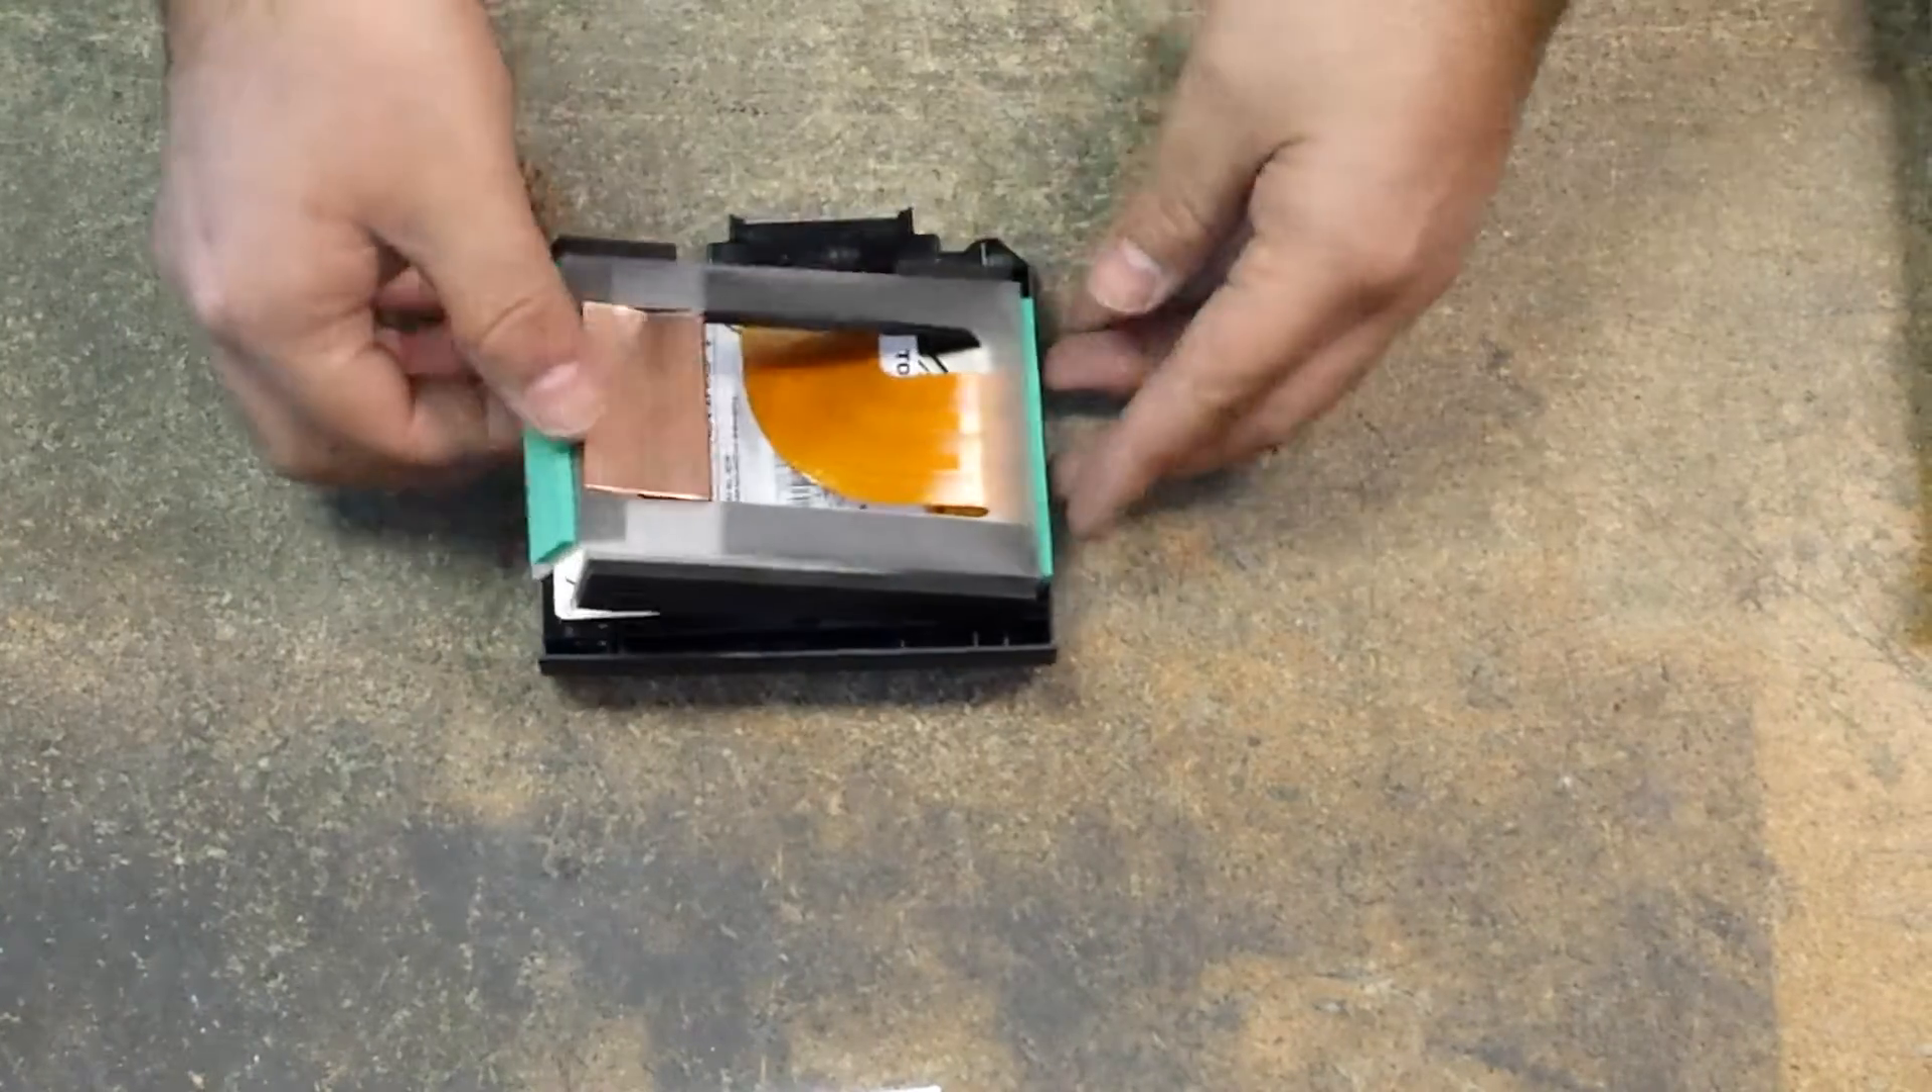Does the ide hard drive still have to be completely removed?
Yes.